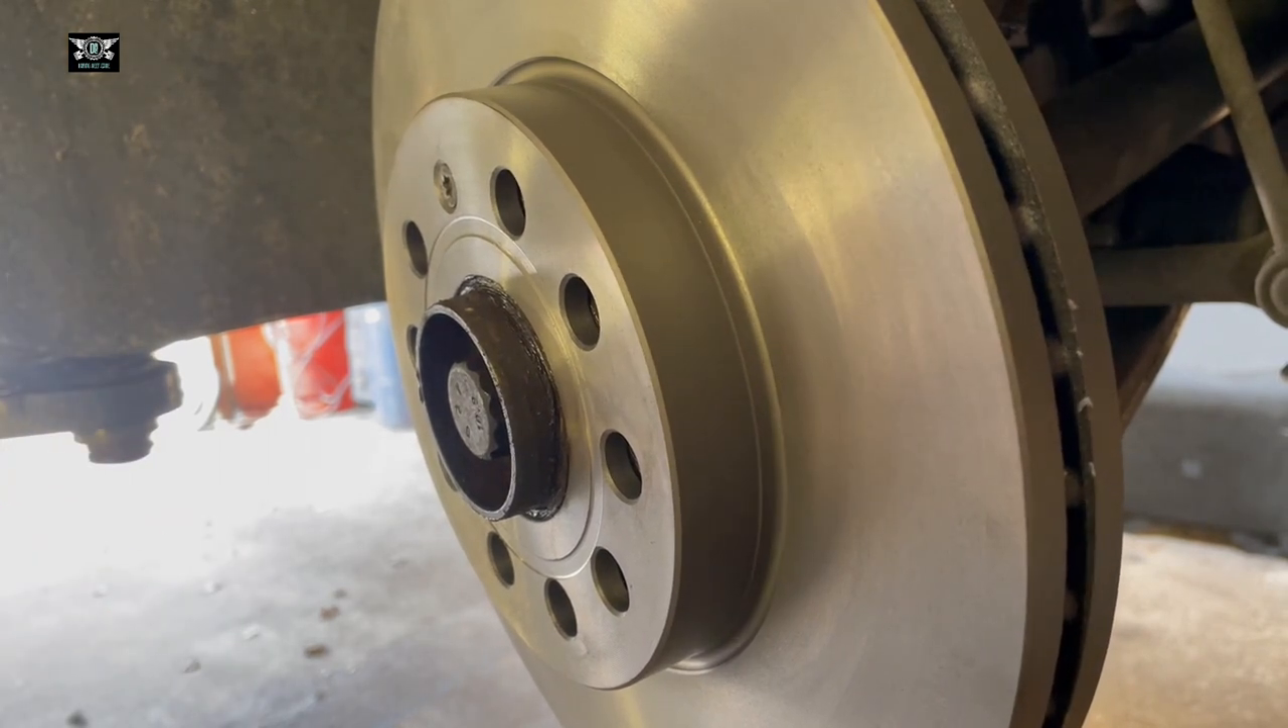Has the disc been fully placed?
Yes.